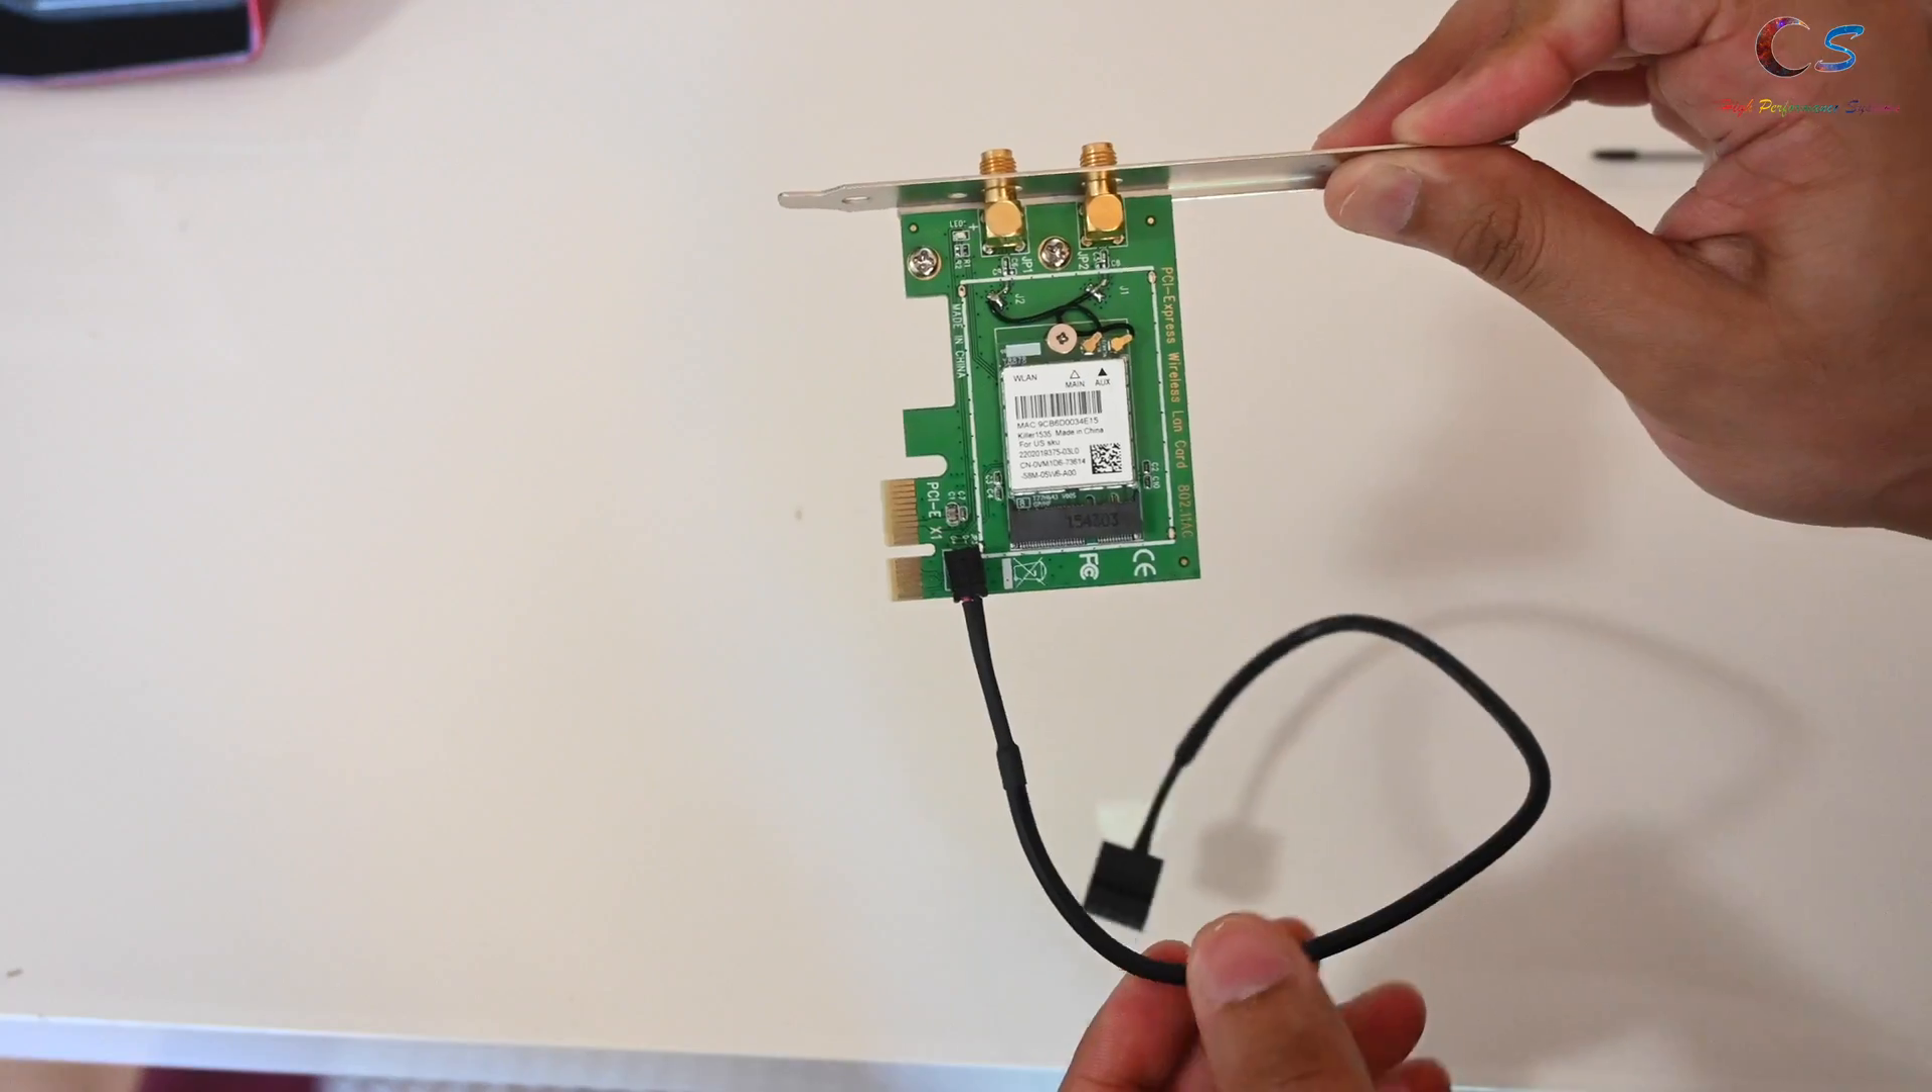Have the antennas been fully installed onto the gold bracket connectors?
No.